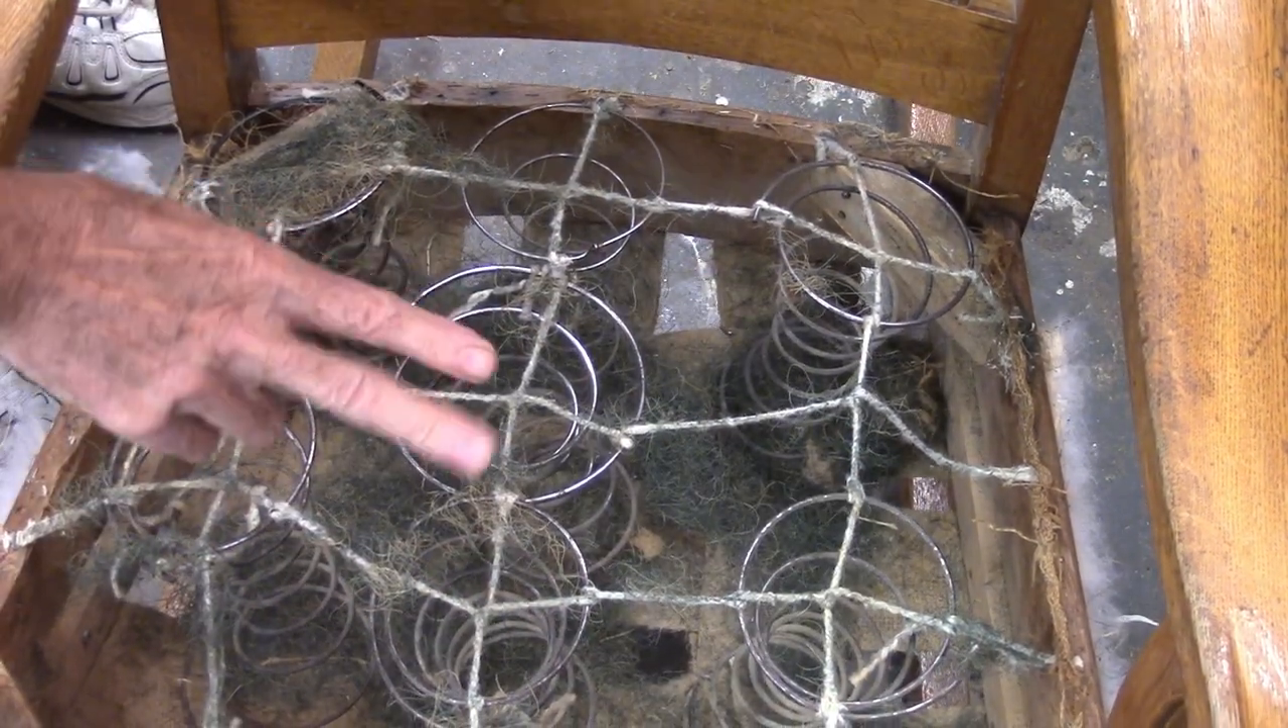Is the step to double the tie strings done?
No.